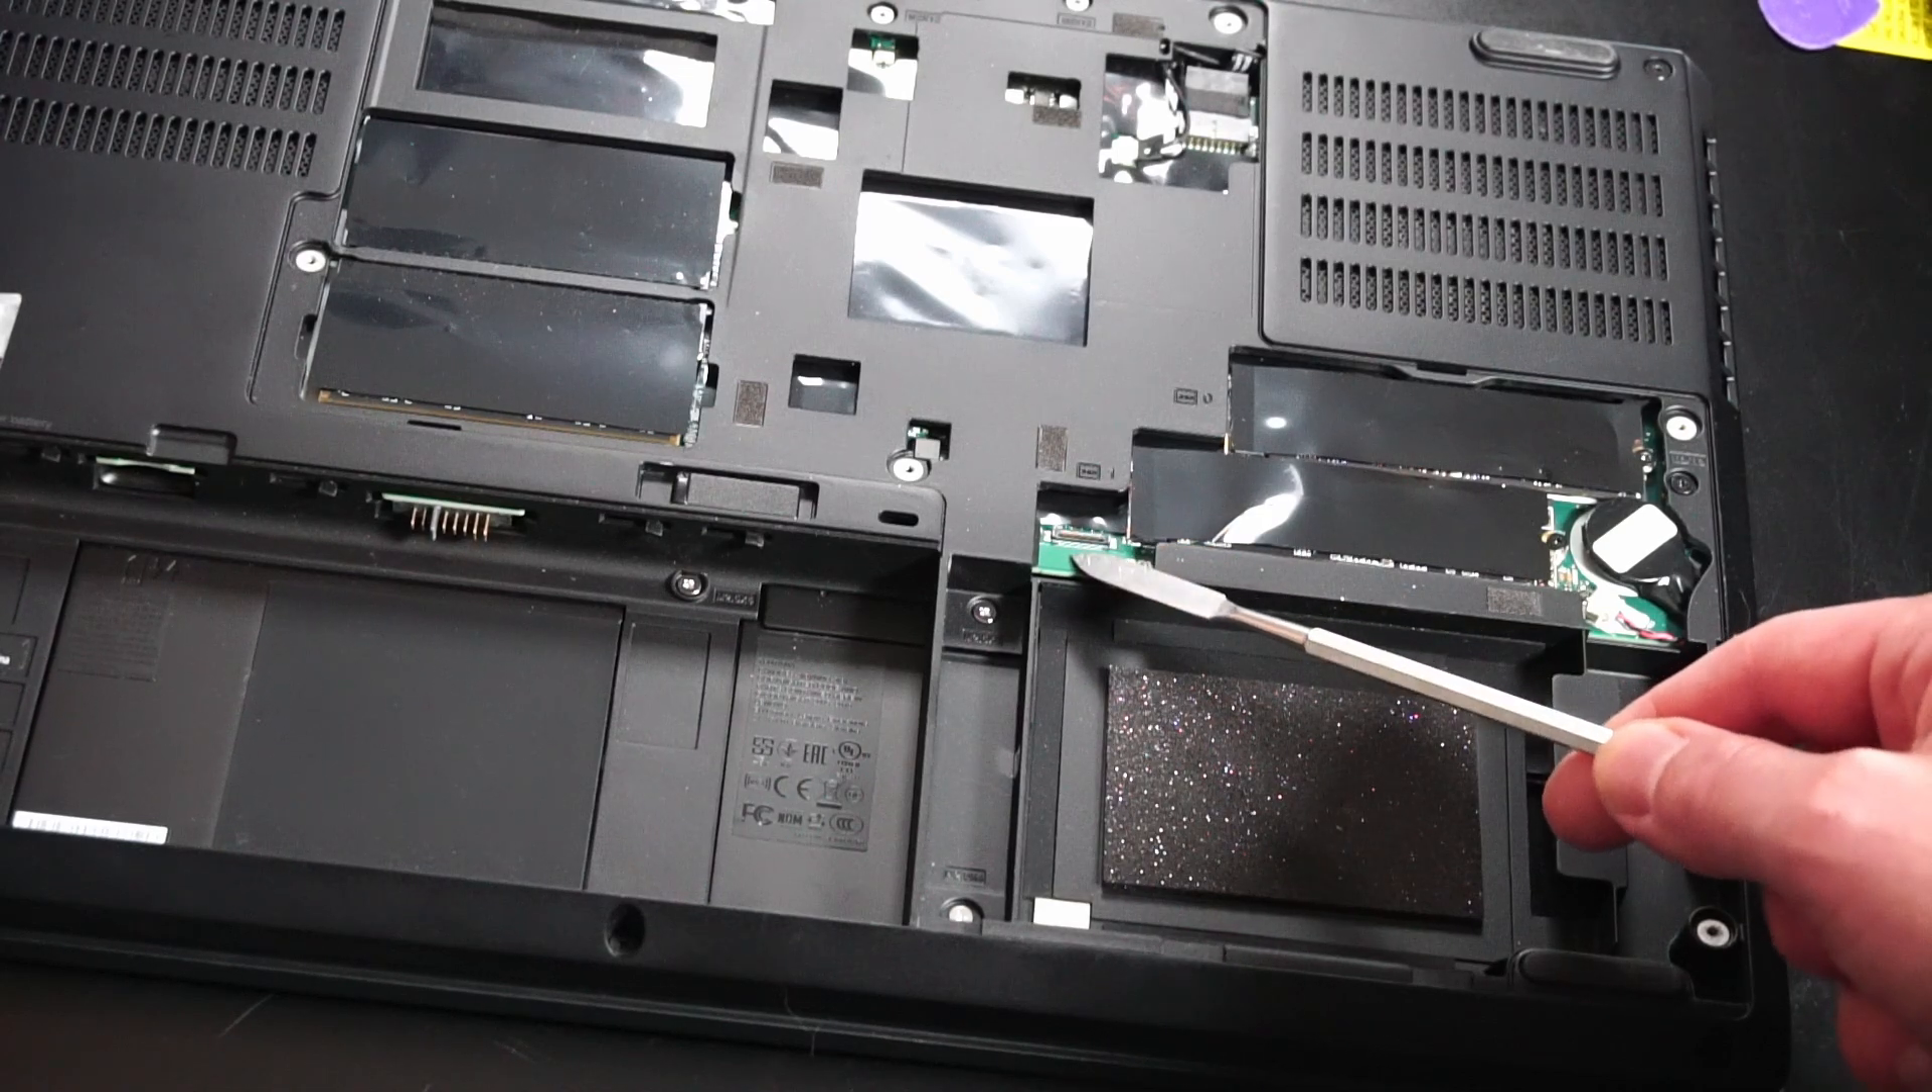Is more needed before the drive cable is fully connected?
Yes.